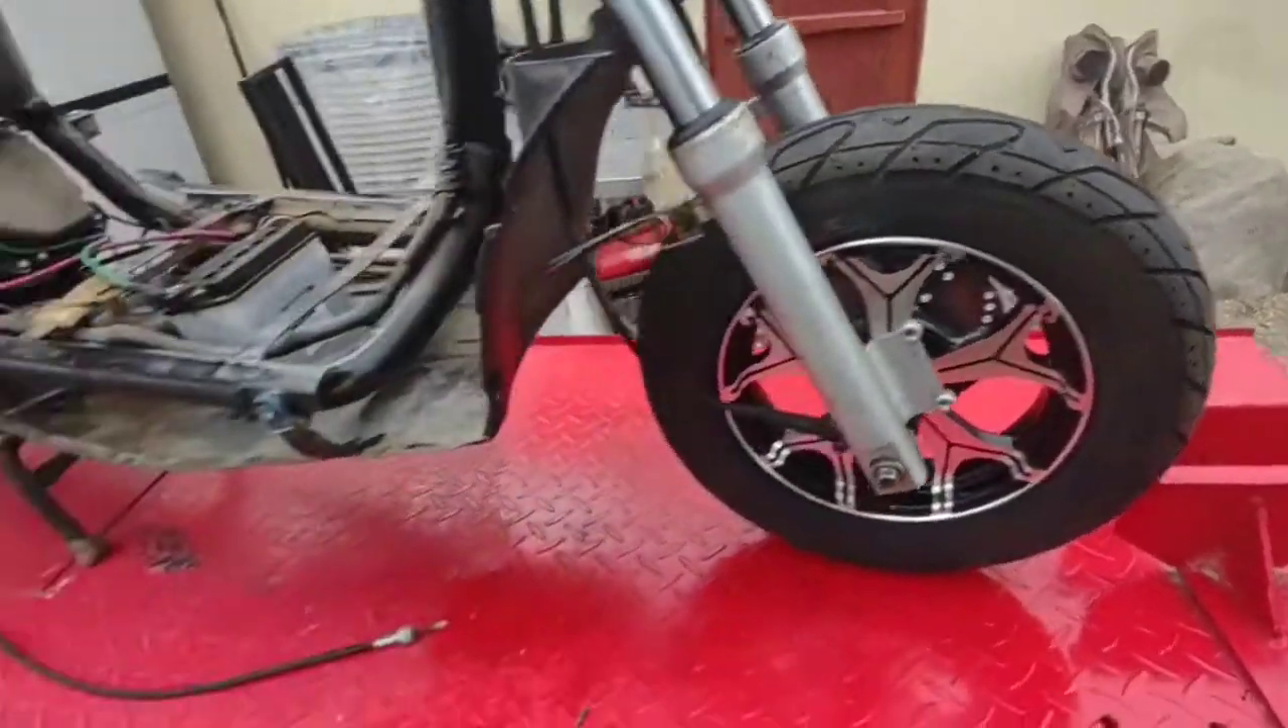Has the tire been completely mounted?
Yes.